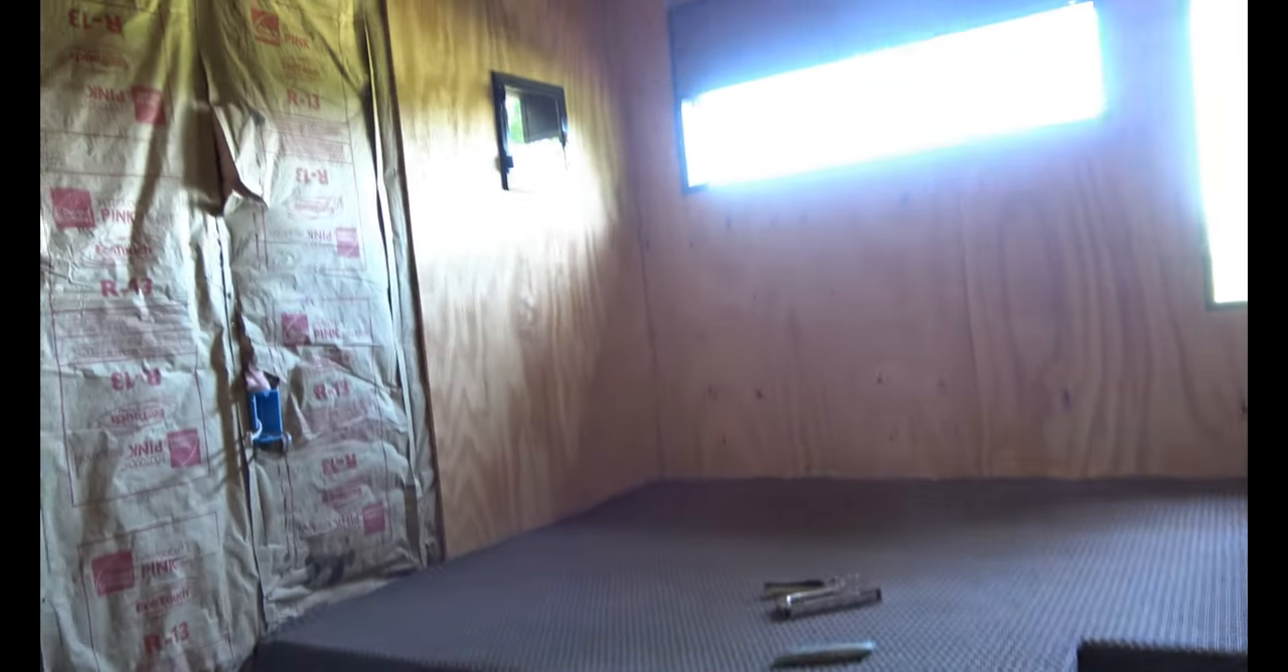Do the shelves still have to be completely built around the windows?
Yes.